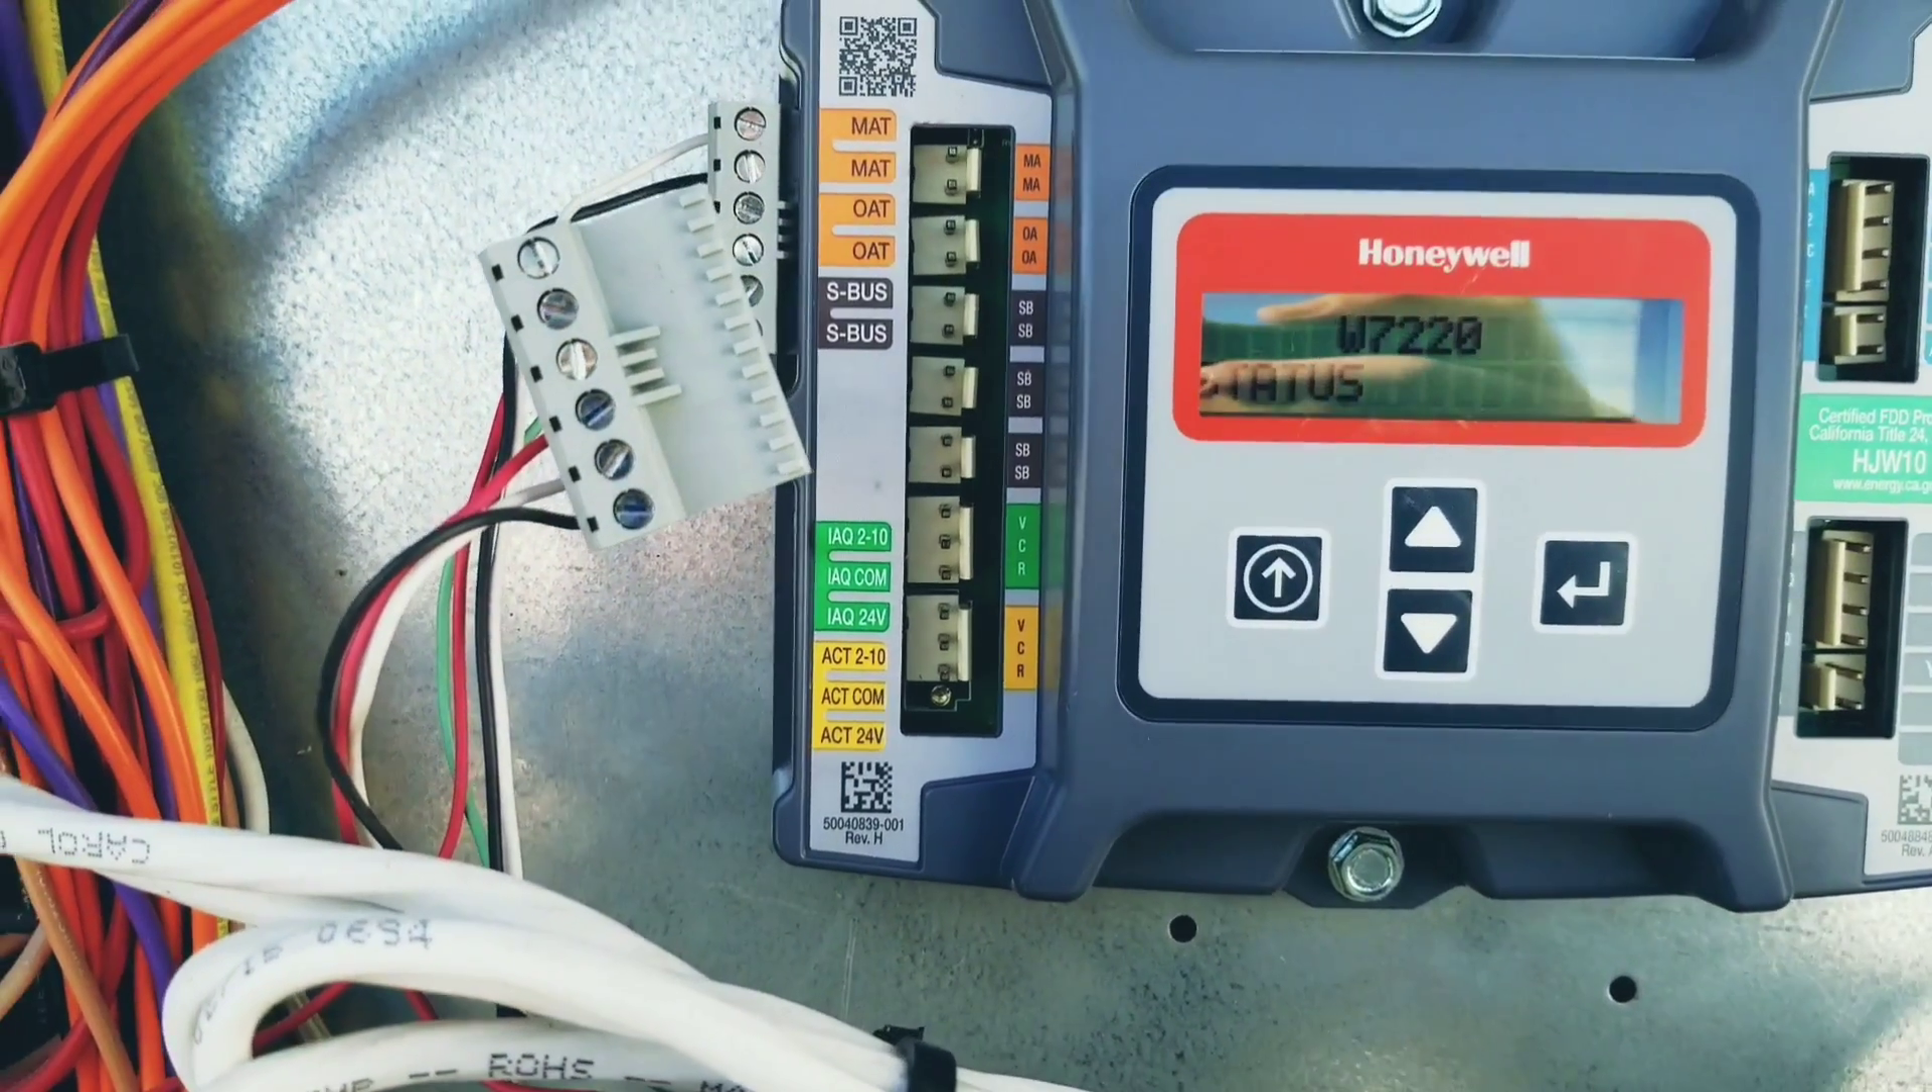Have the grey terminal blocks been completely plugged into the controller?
No.